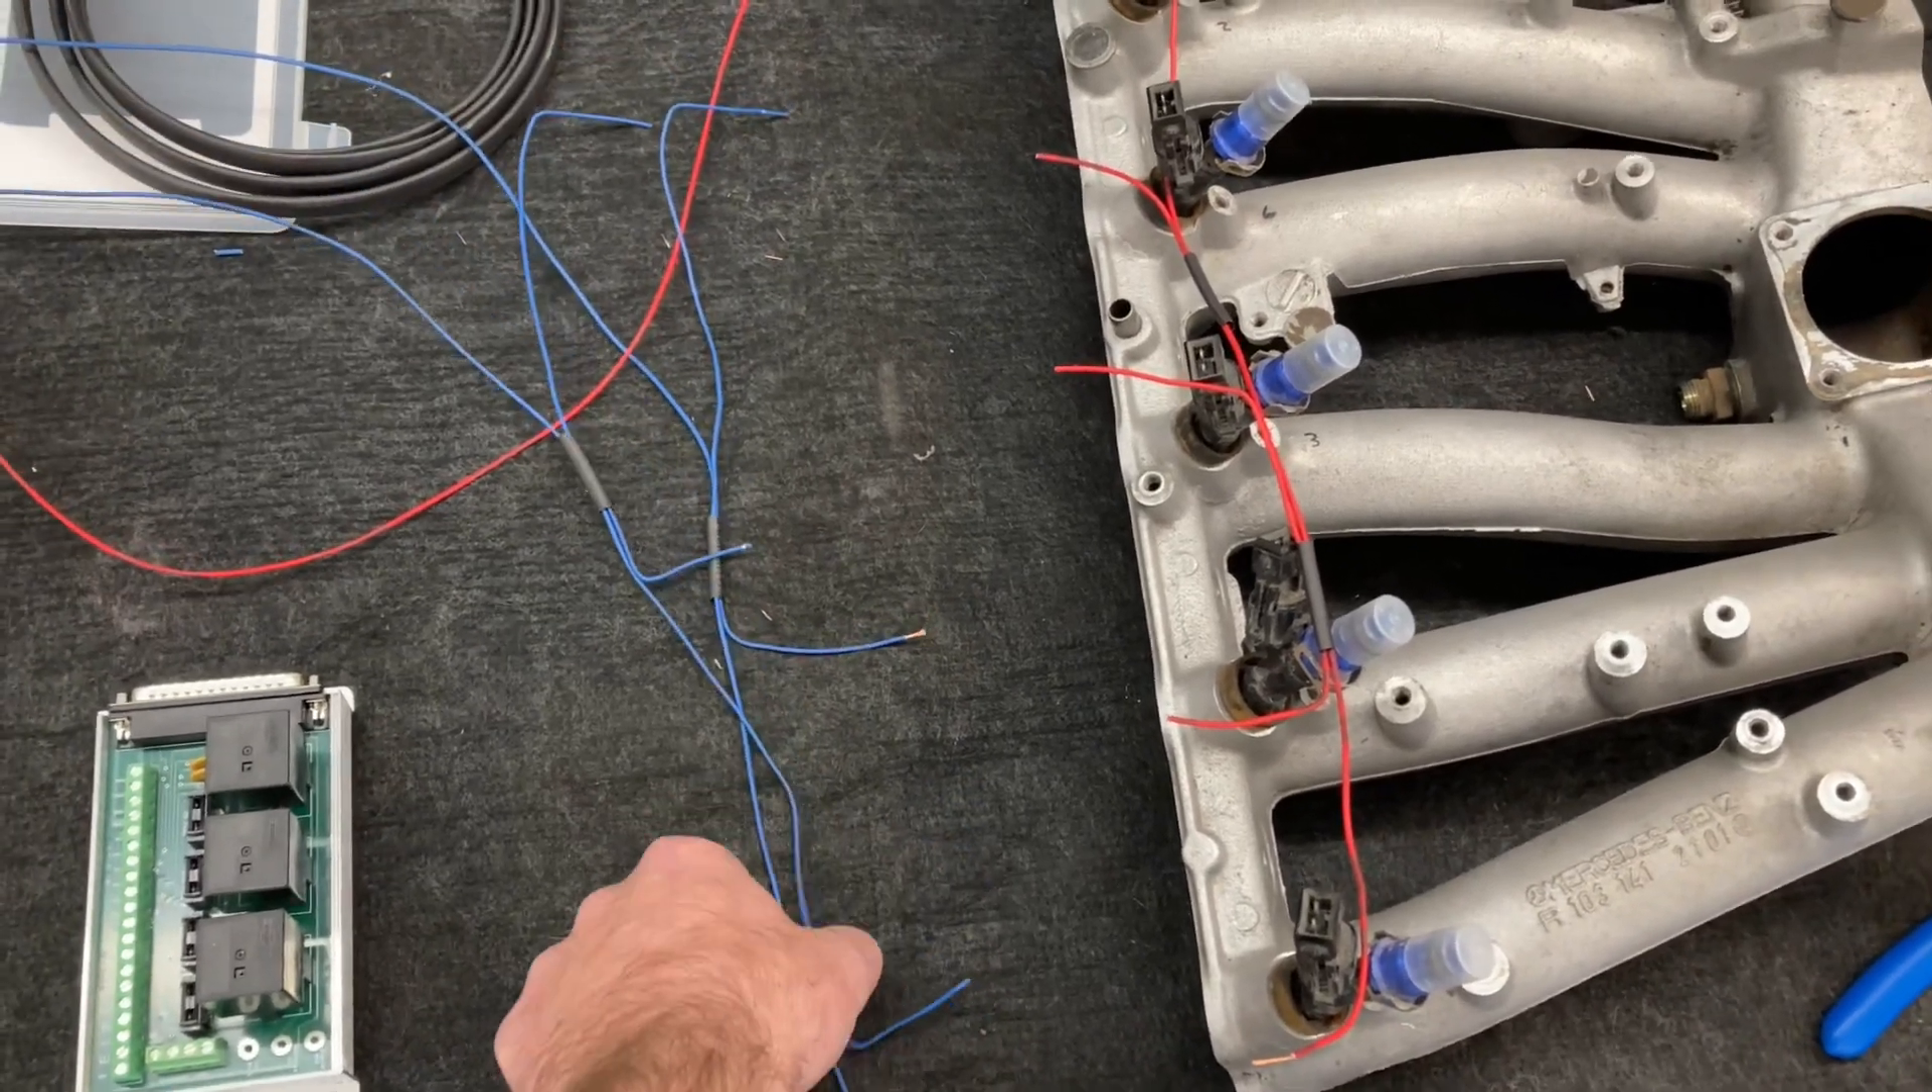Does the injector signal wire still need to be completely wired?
Yes.